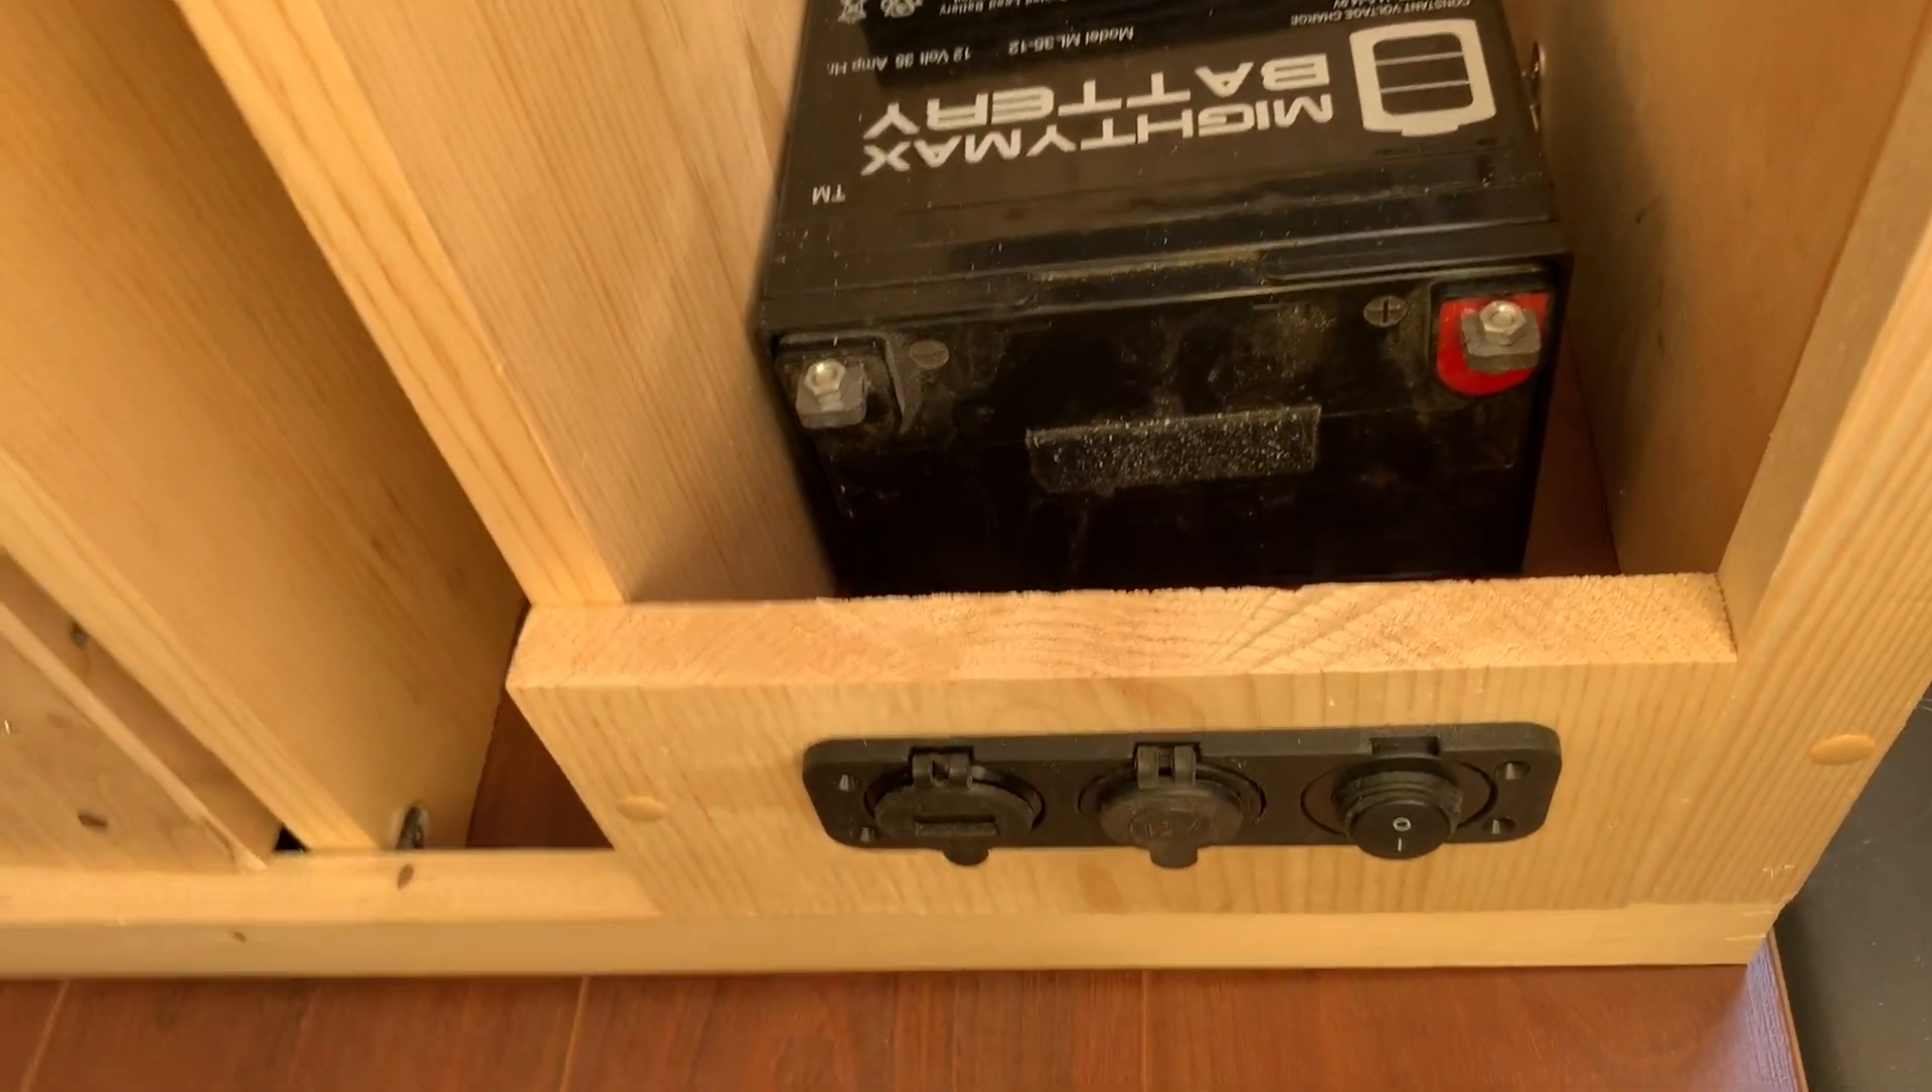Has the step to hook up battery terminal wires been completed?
No.